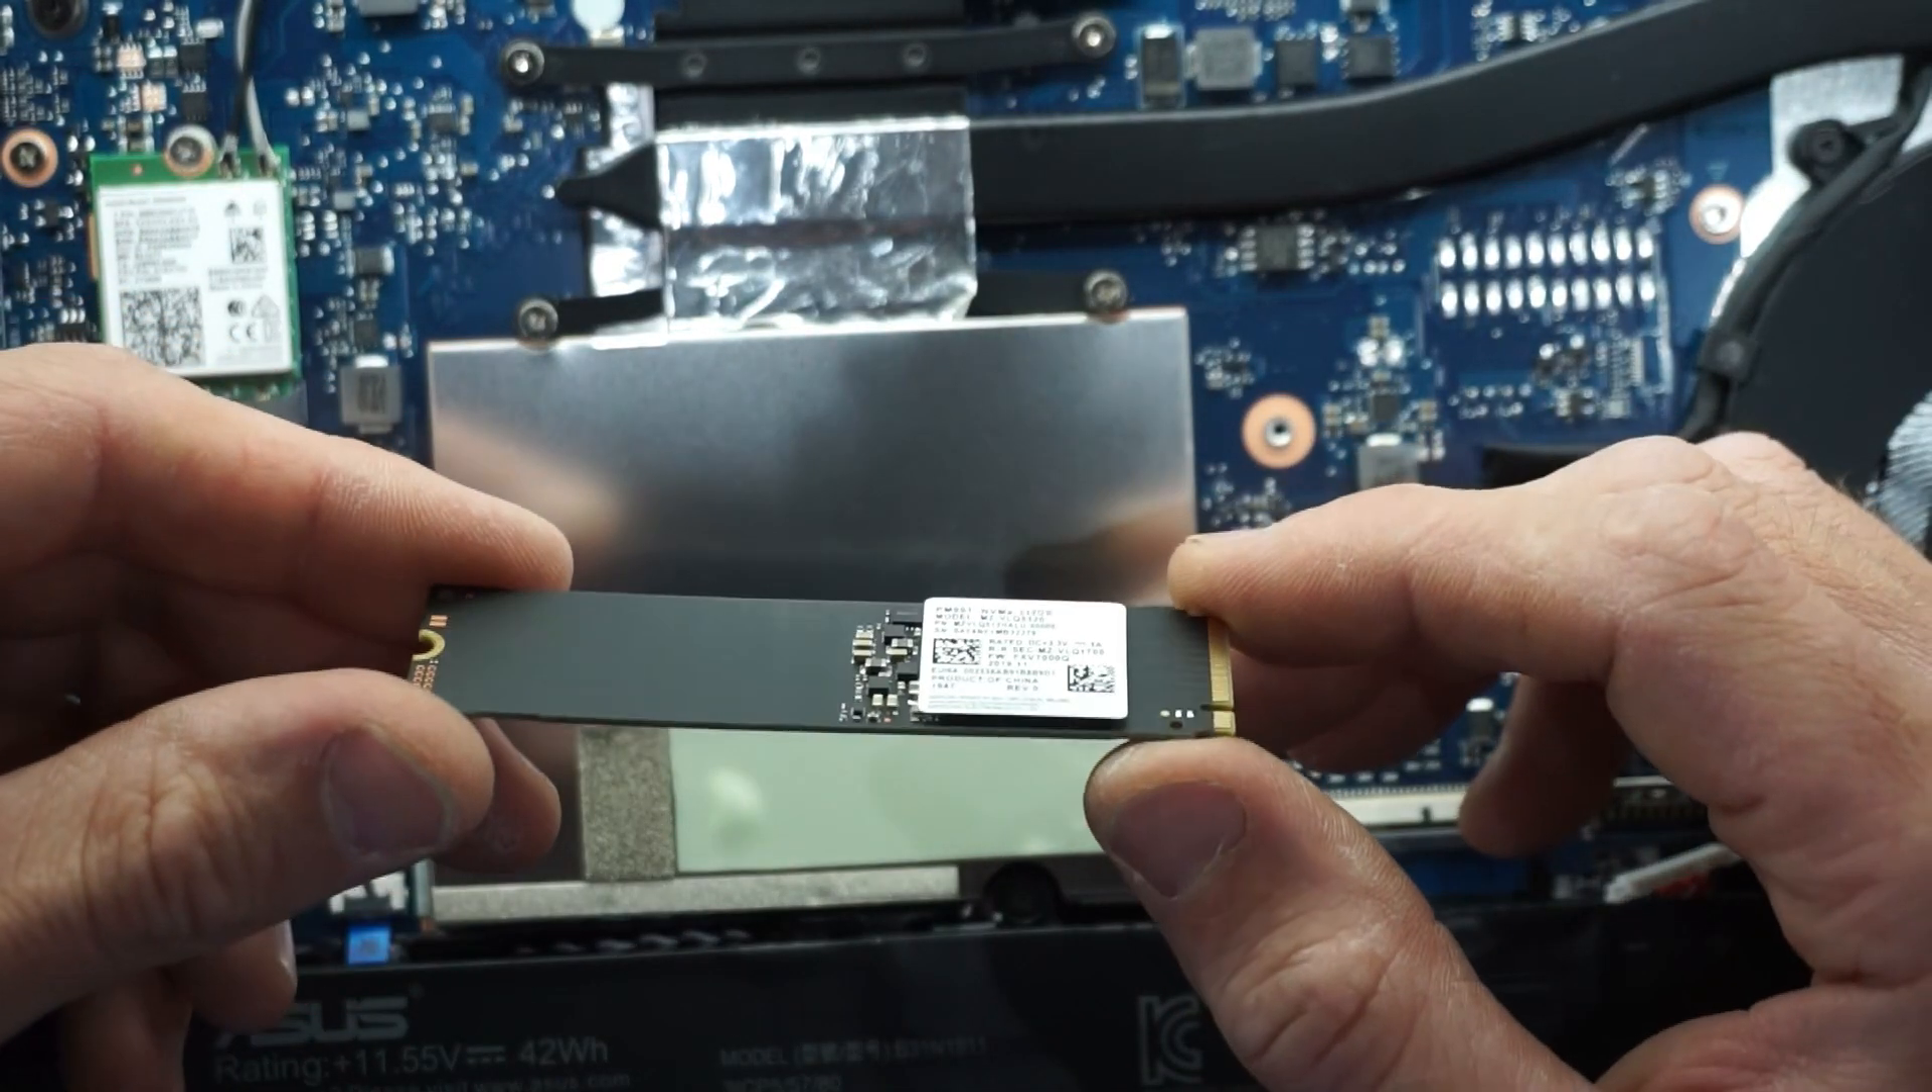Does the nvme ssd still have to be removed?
No.